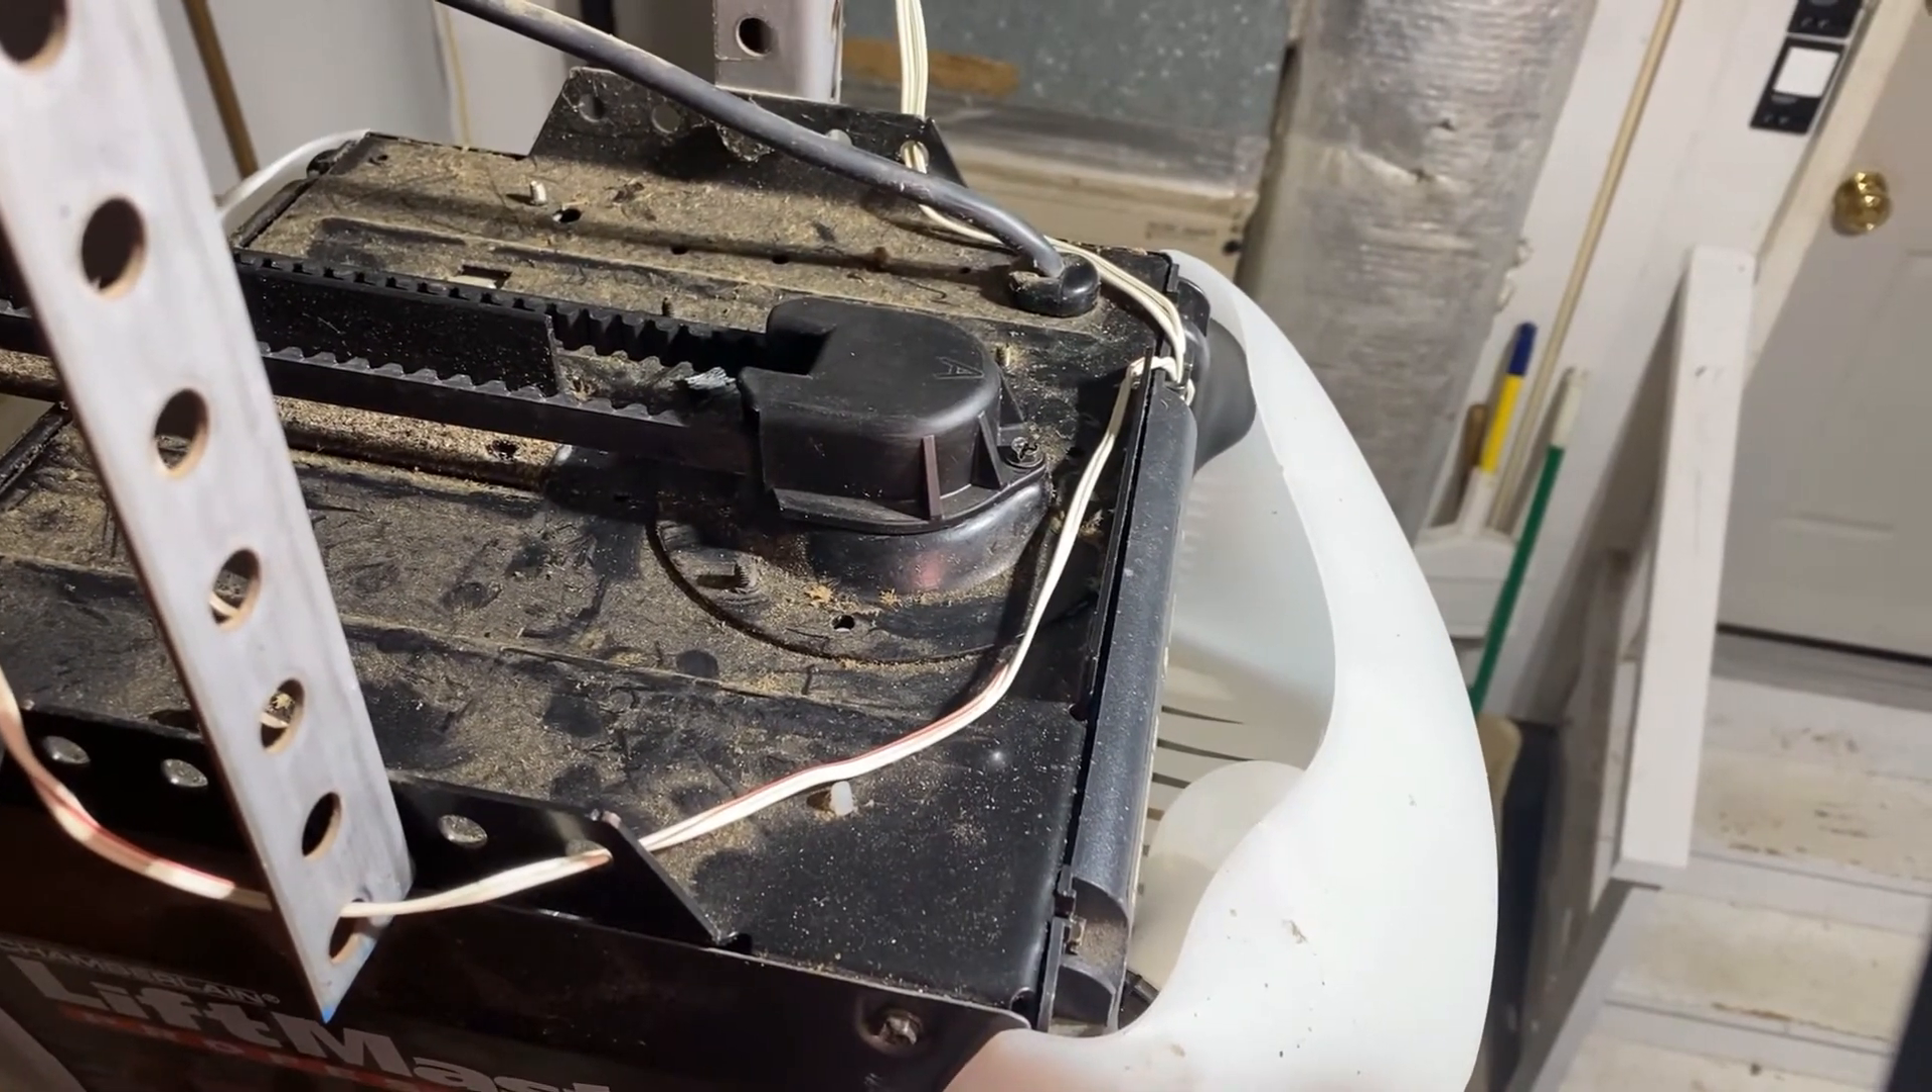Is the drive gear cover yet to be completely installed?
No.